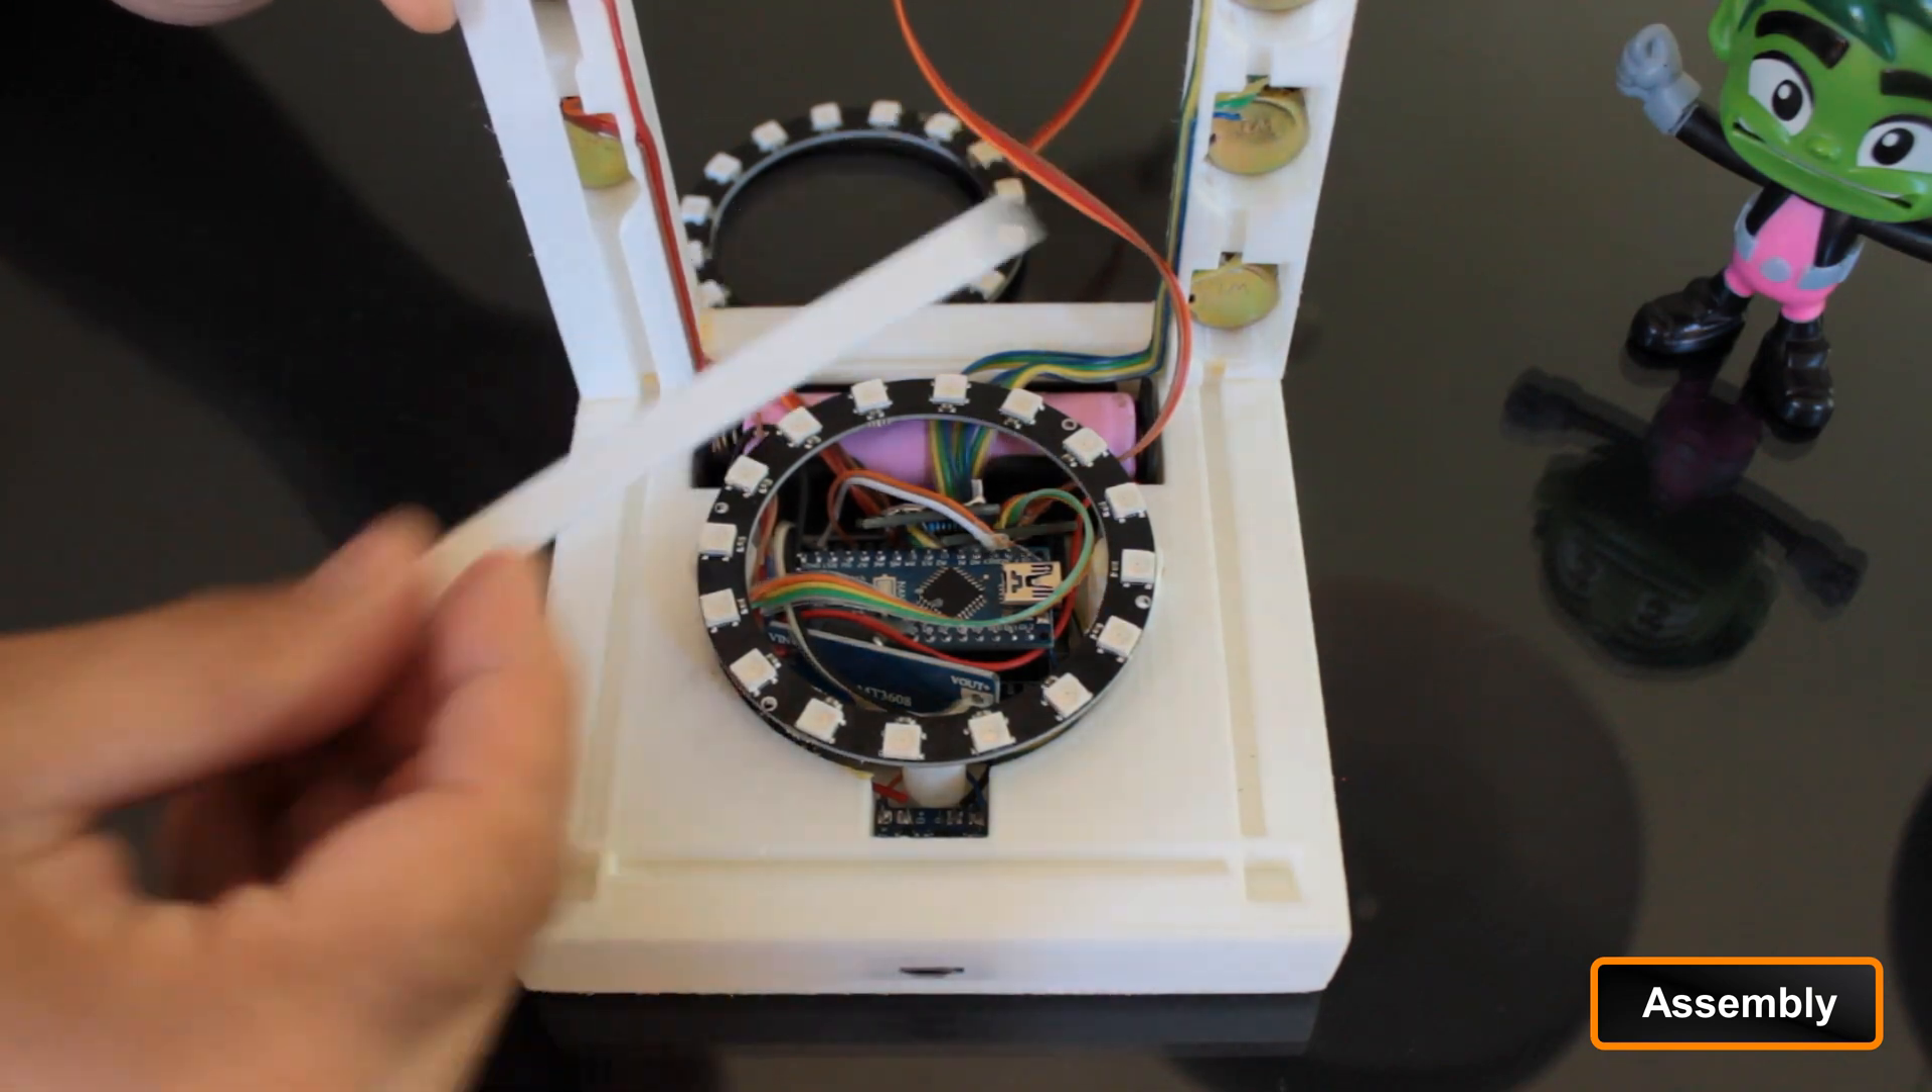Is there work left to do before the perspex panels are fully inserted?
Yes.